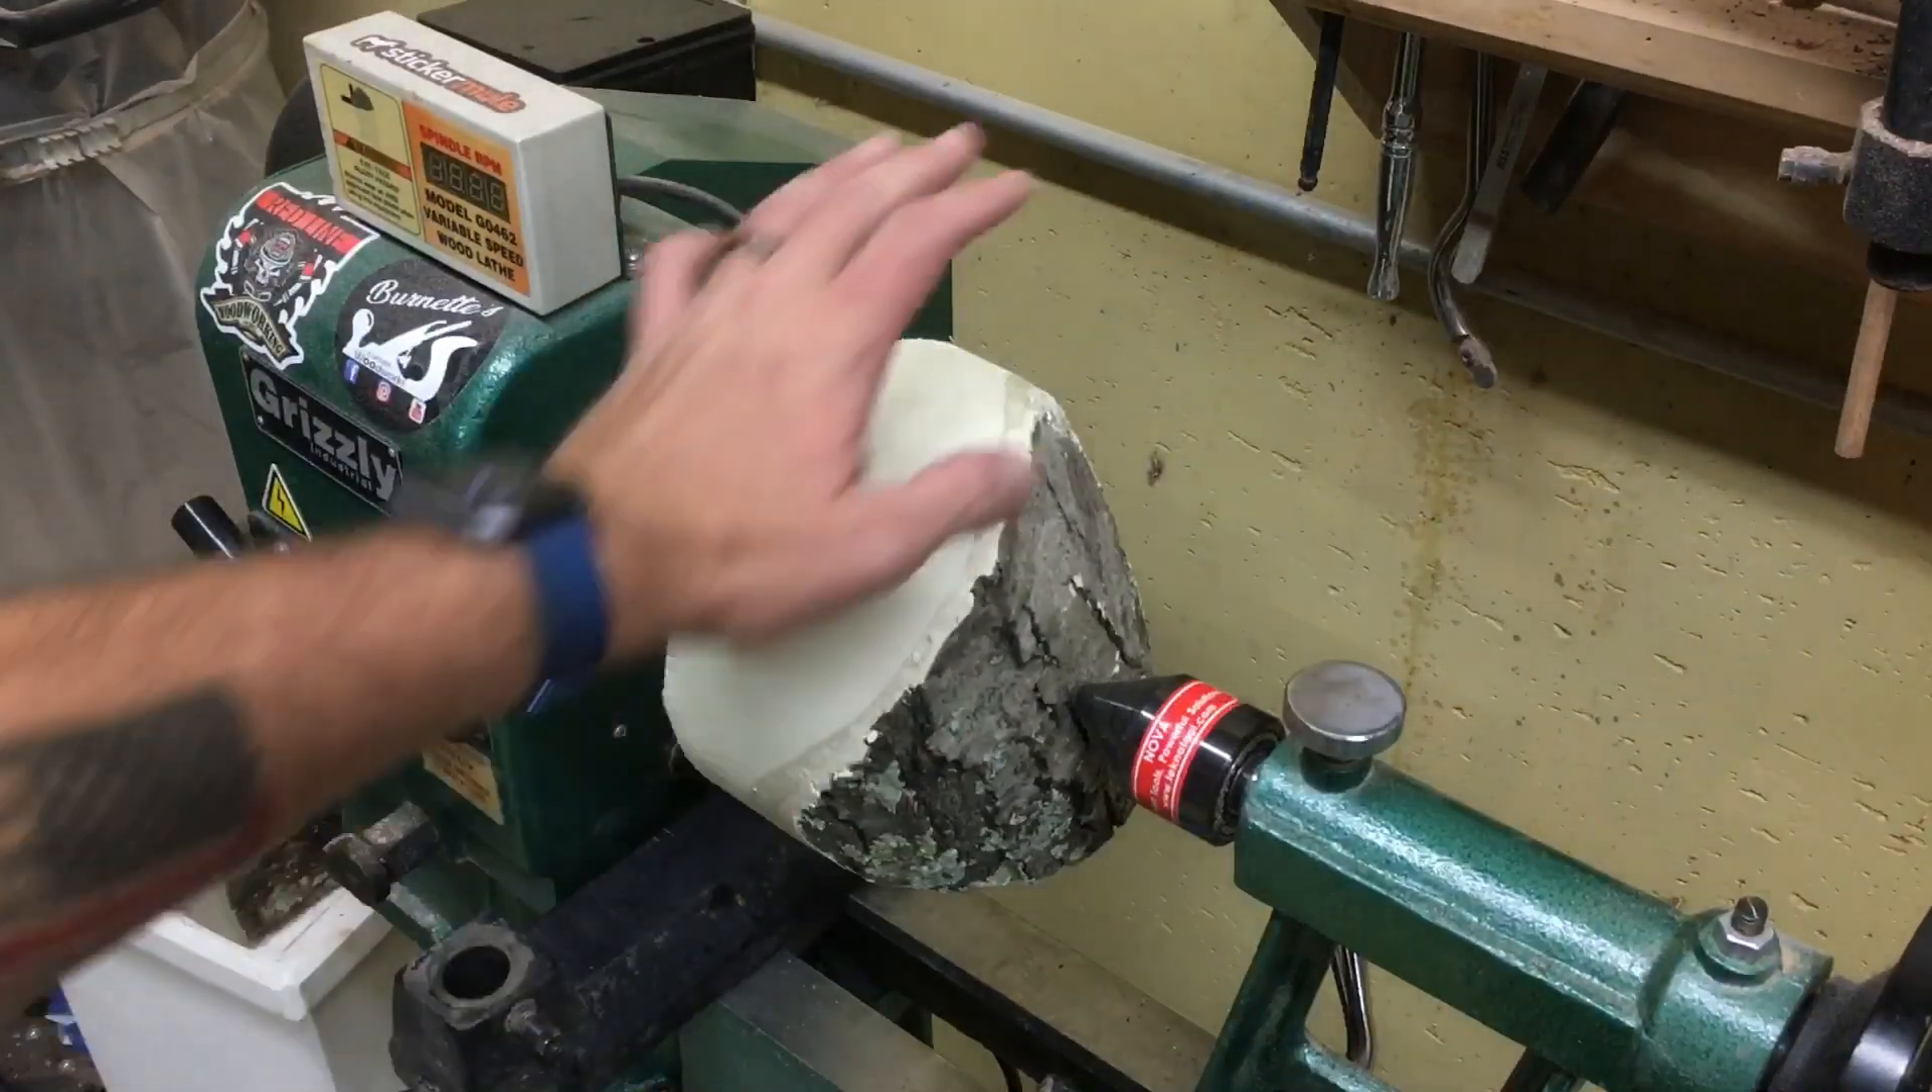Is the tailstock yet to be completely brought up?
No.